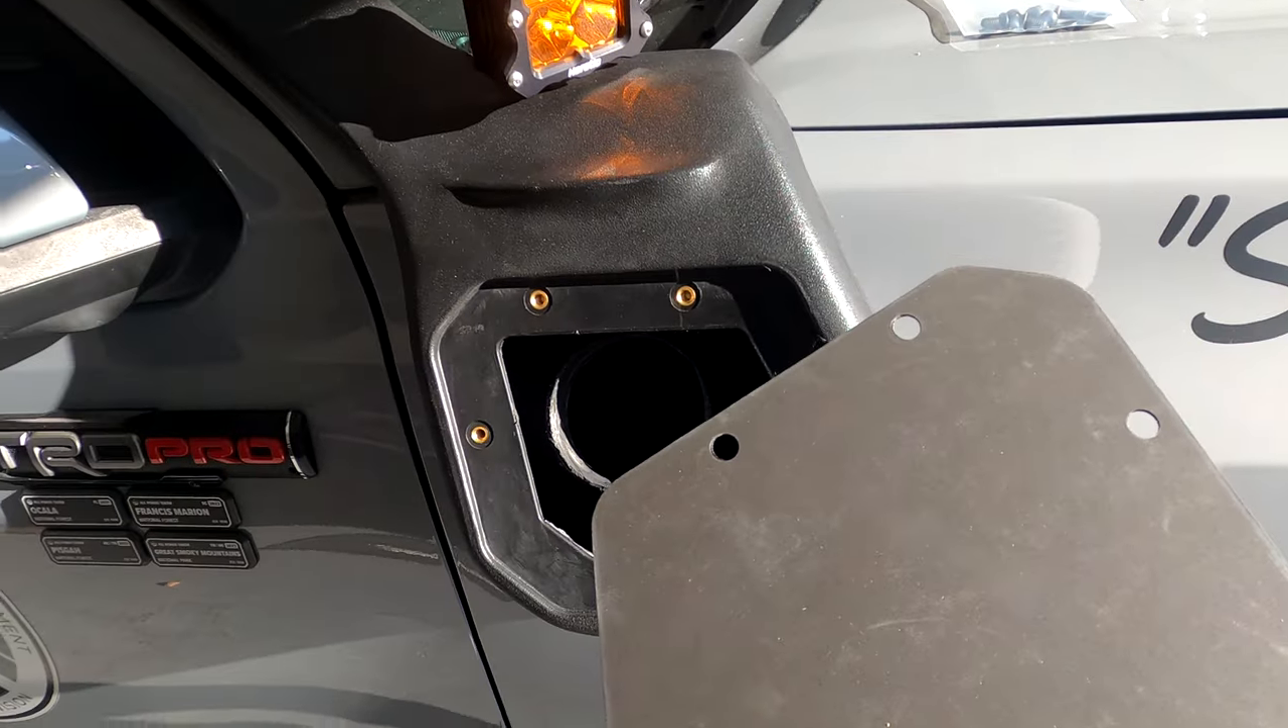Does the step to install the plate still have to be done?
Yes.